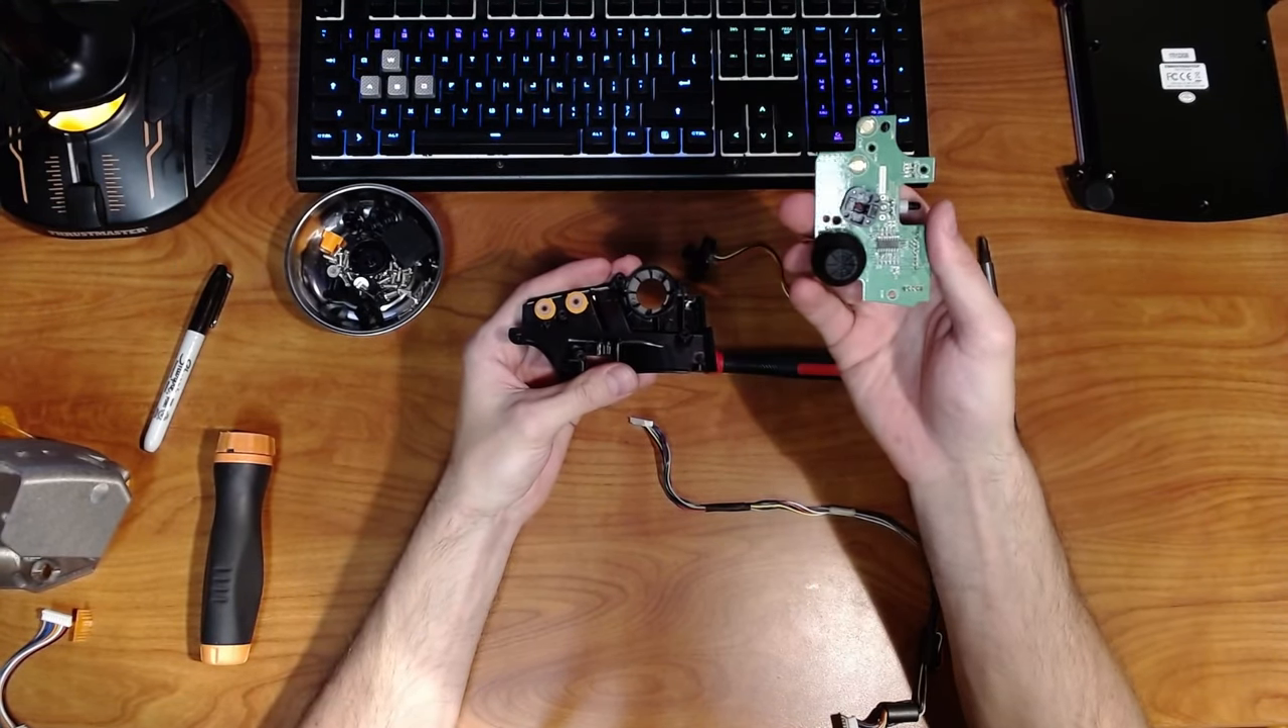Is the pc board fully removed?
Yes.